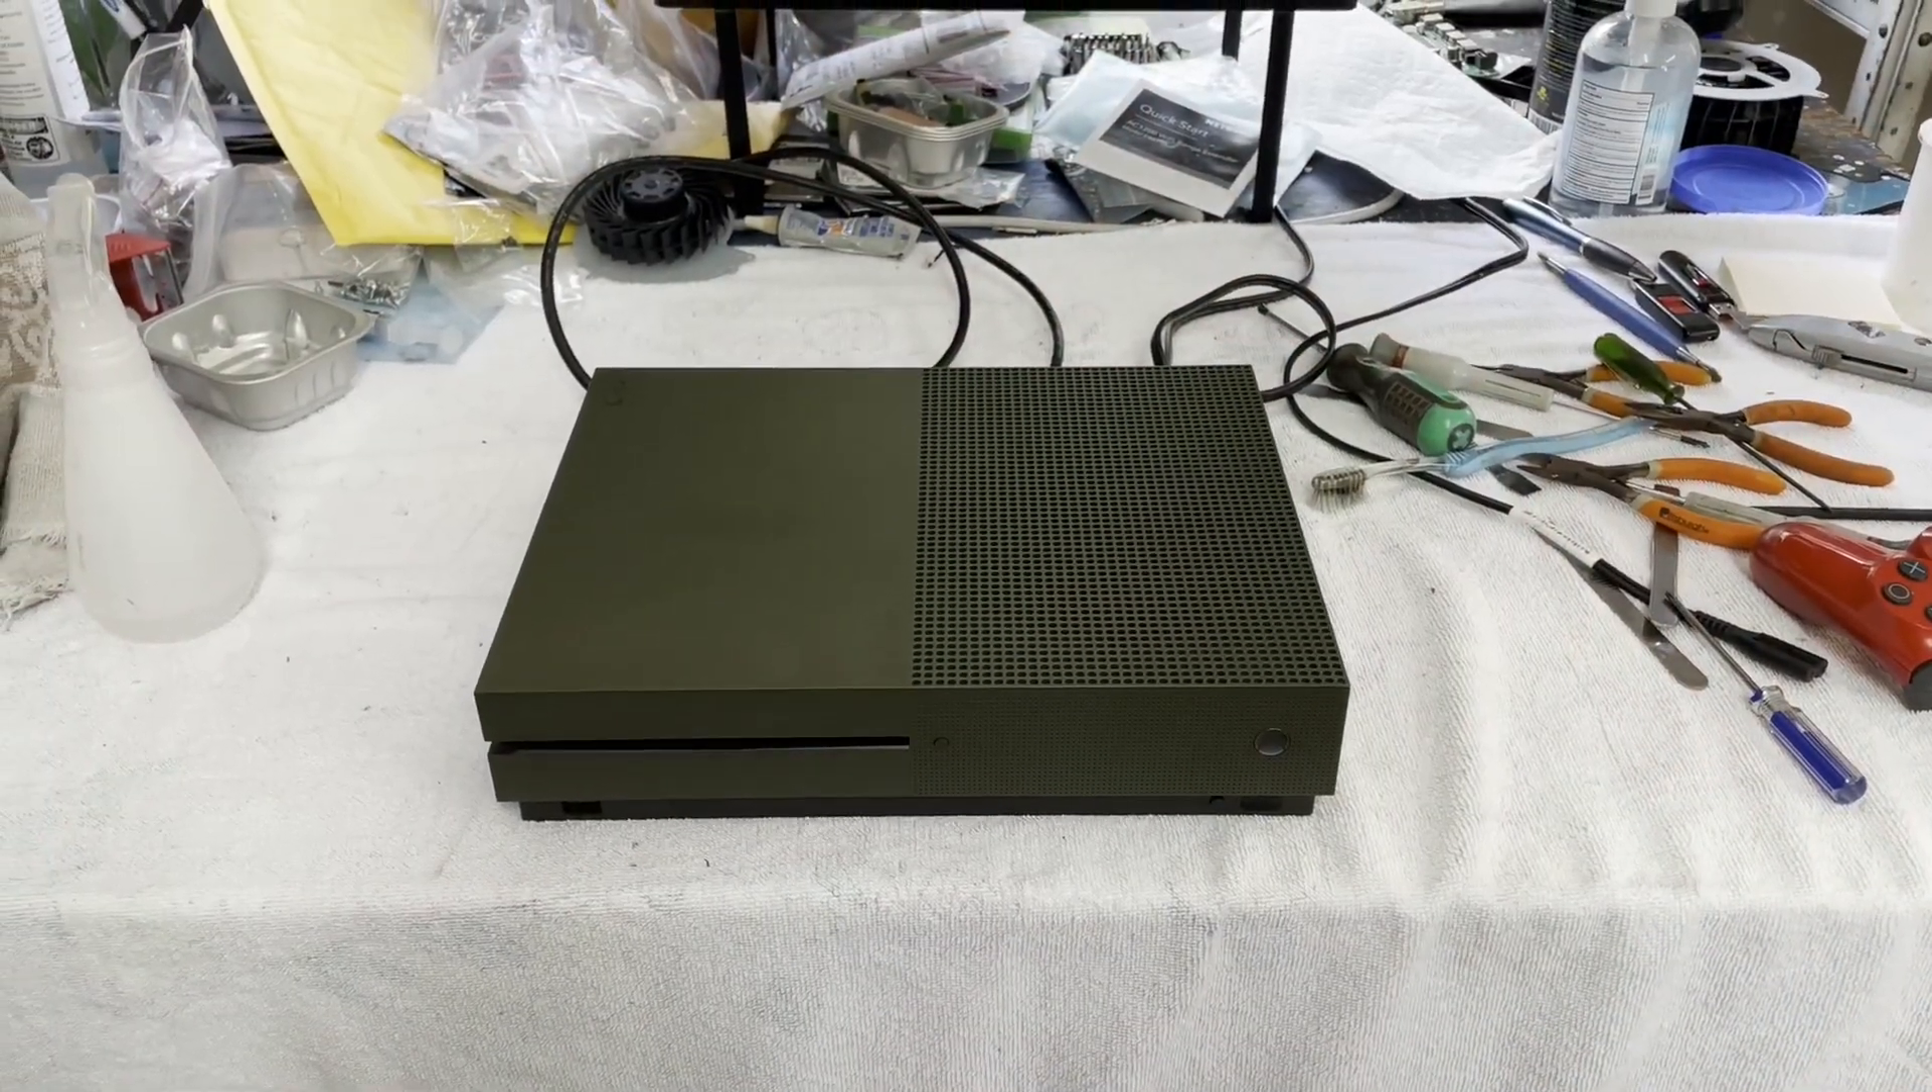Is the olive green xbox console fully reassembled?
Yes.